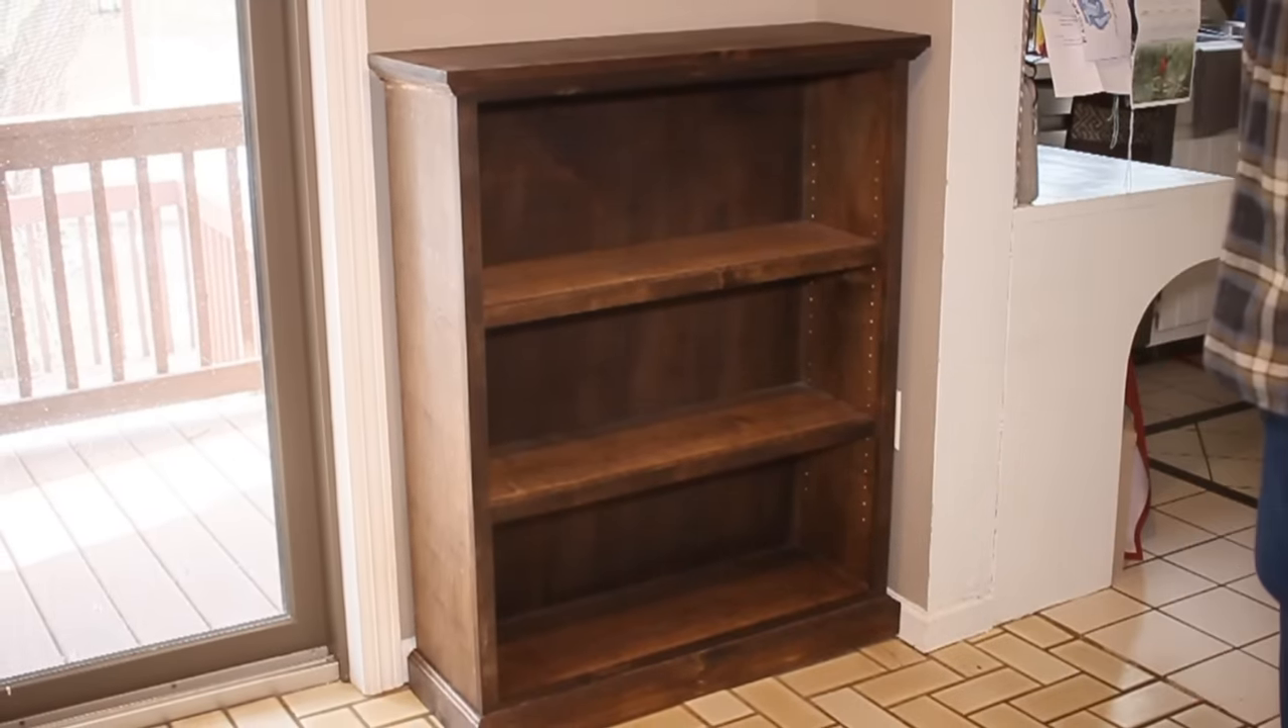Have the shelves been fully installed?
Yes.